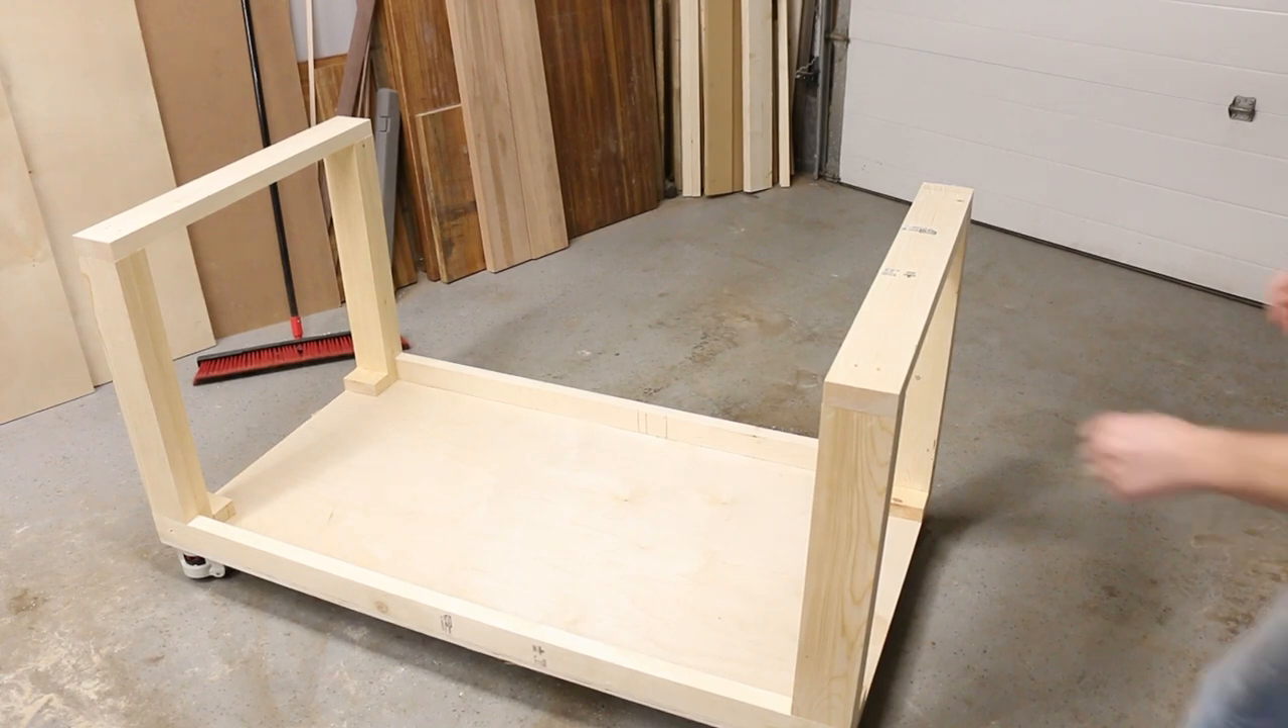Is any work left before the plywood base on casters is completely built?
No.